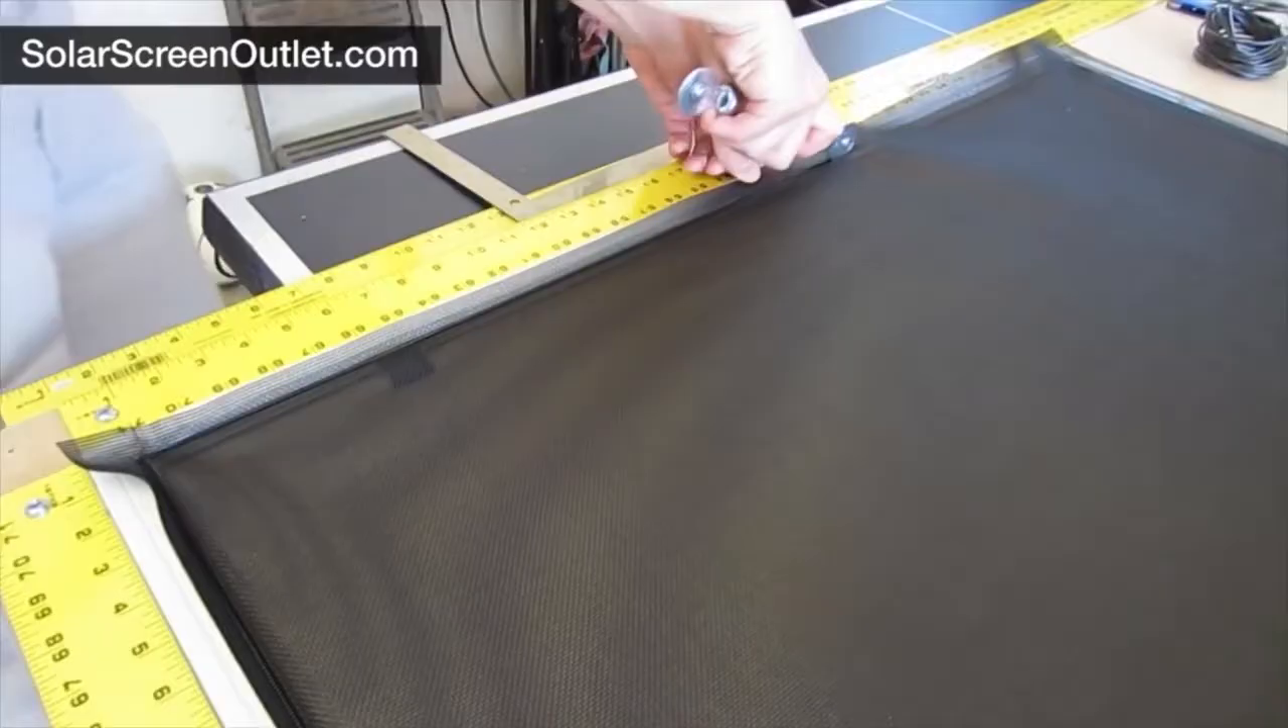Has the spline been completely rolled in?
No.